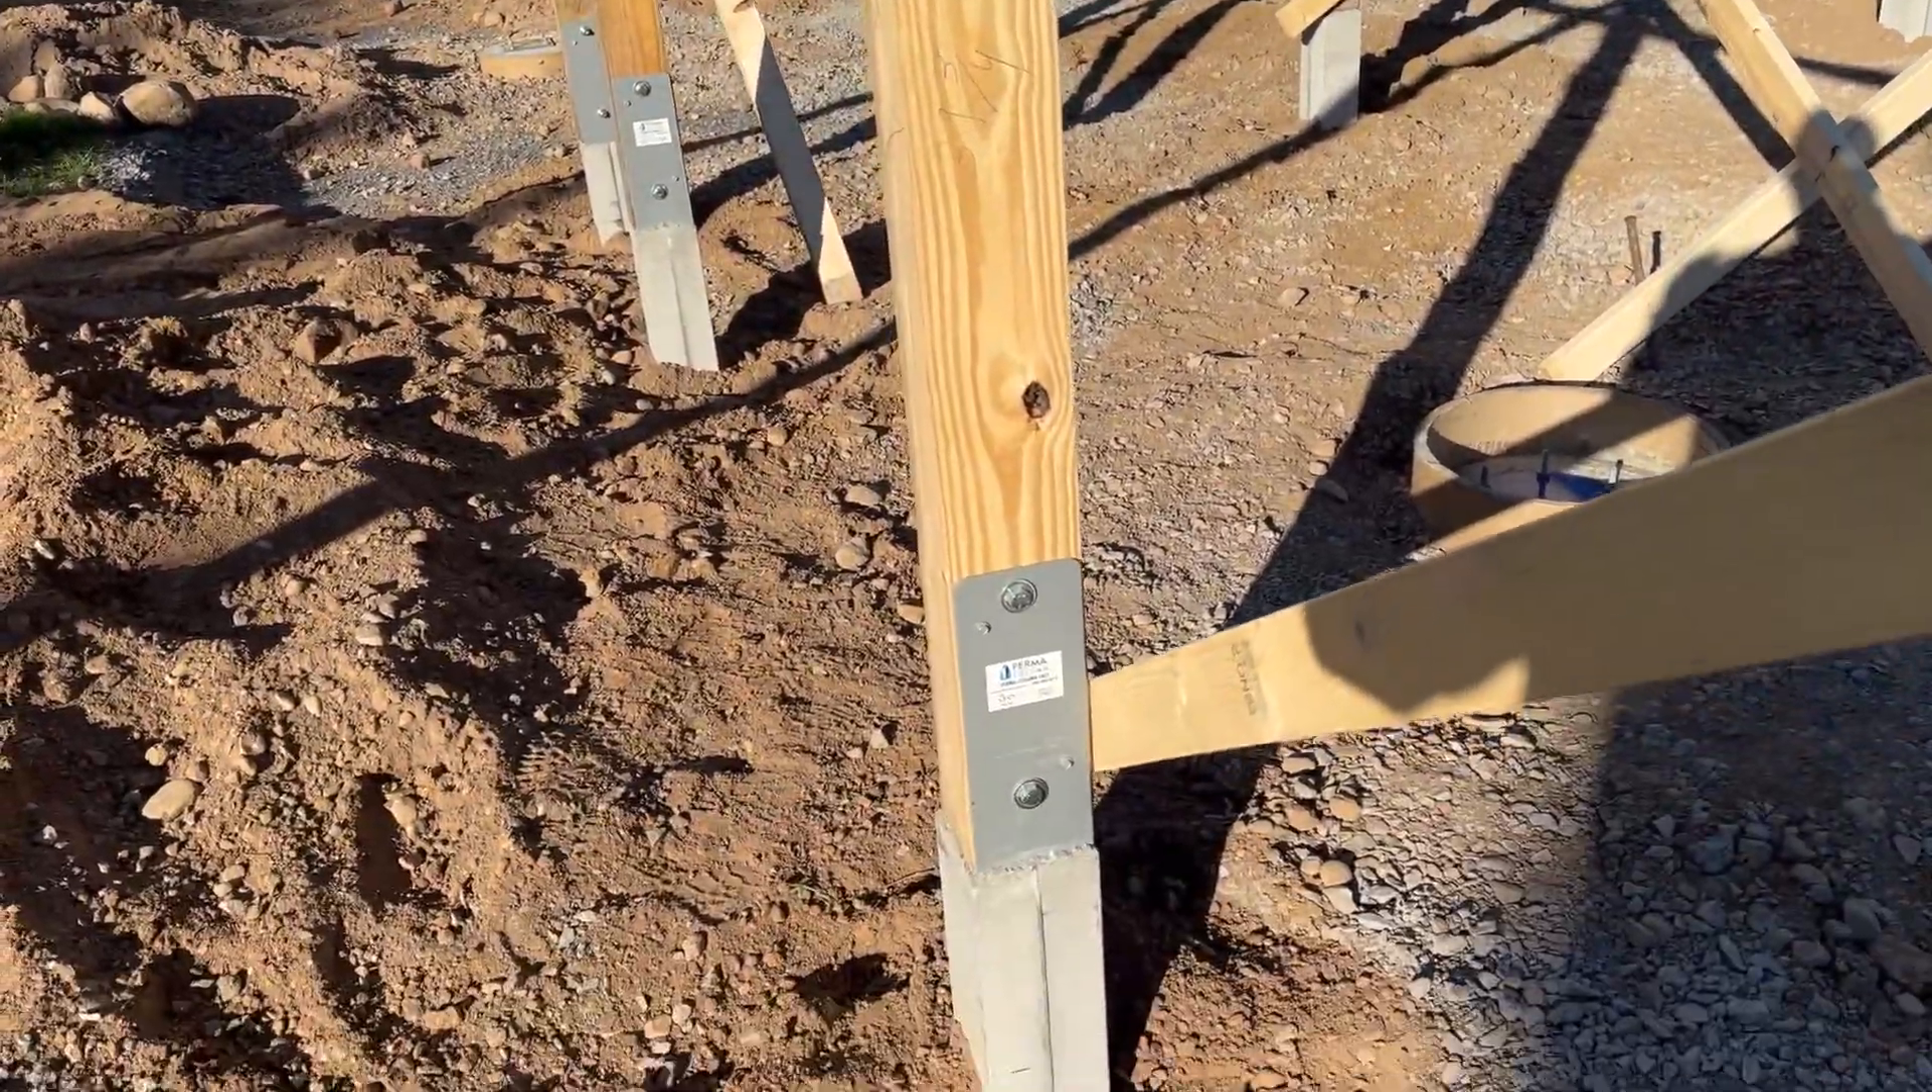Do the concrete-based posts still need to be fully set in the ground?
No.